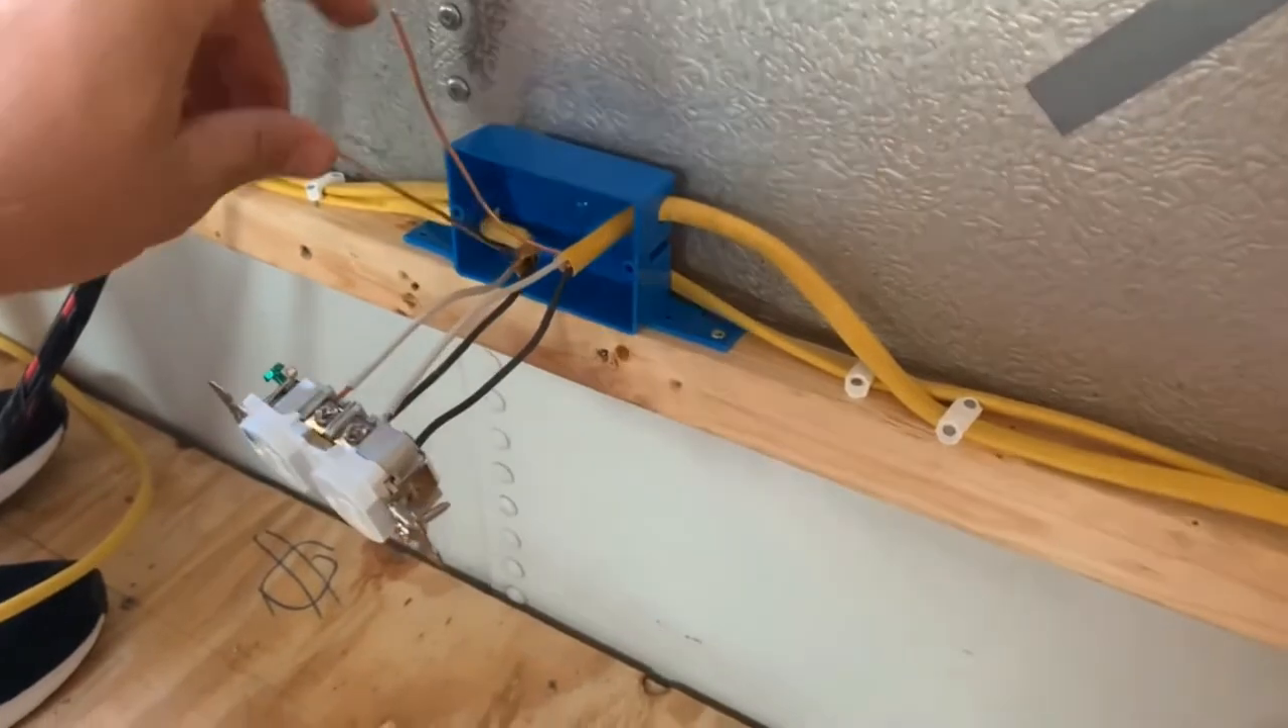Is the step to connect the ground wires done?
No.